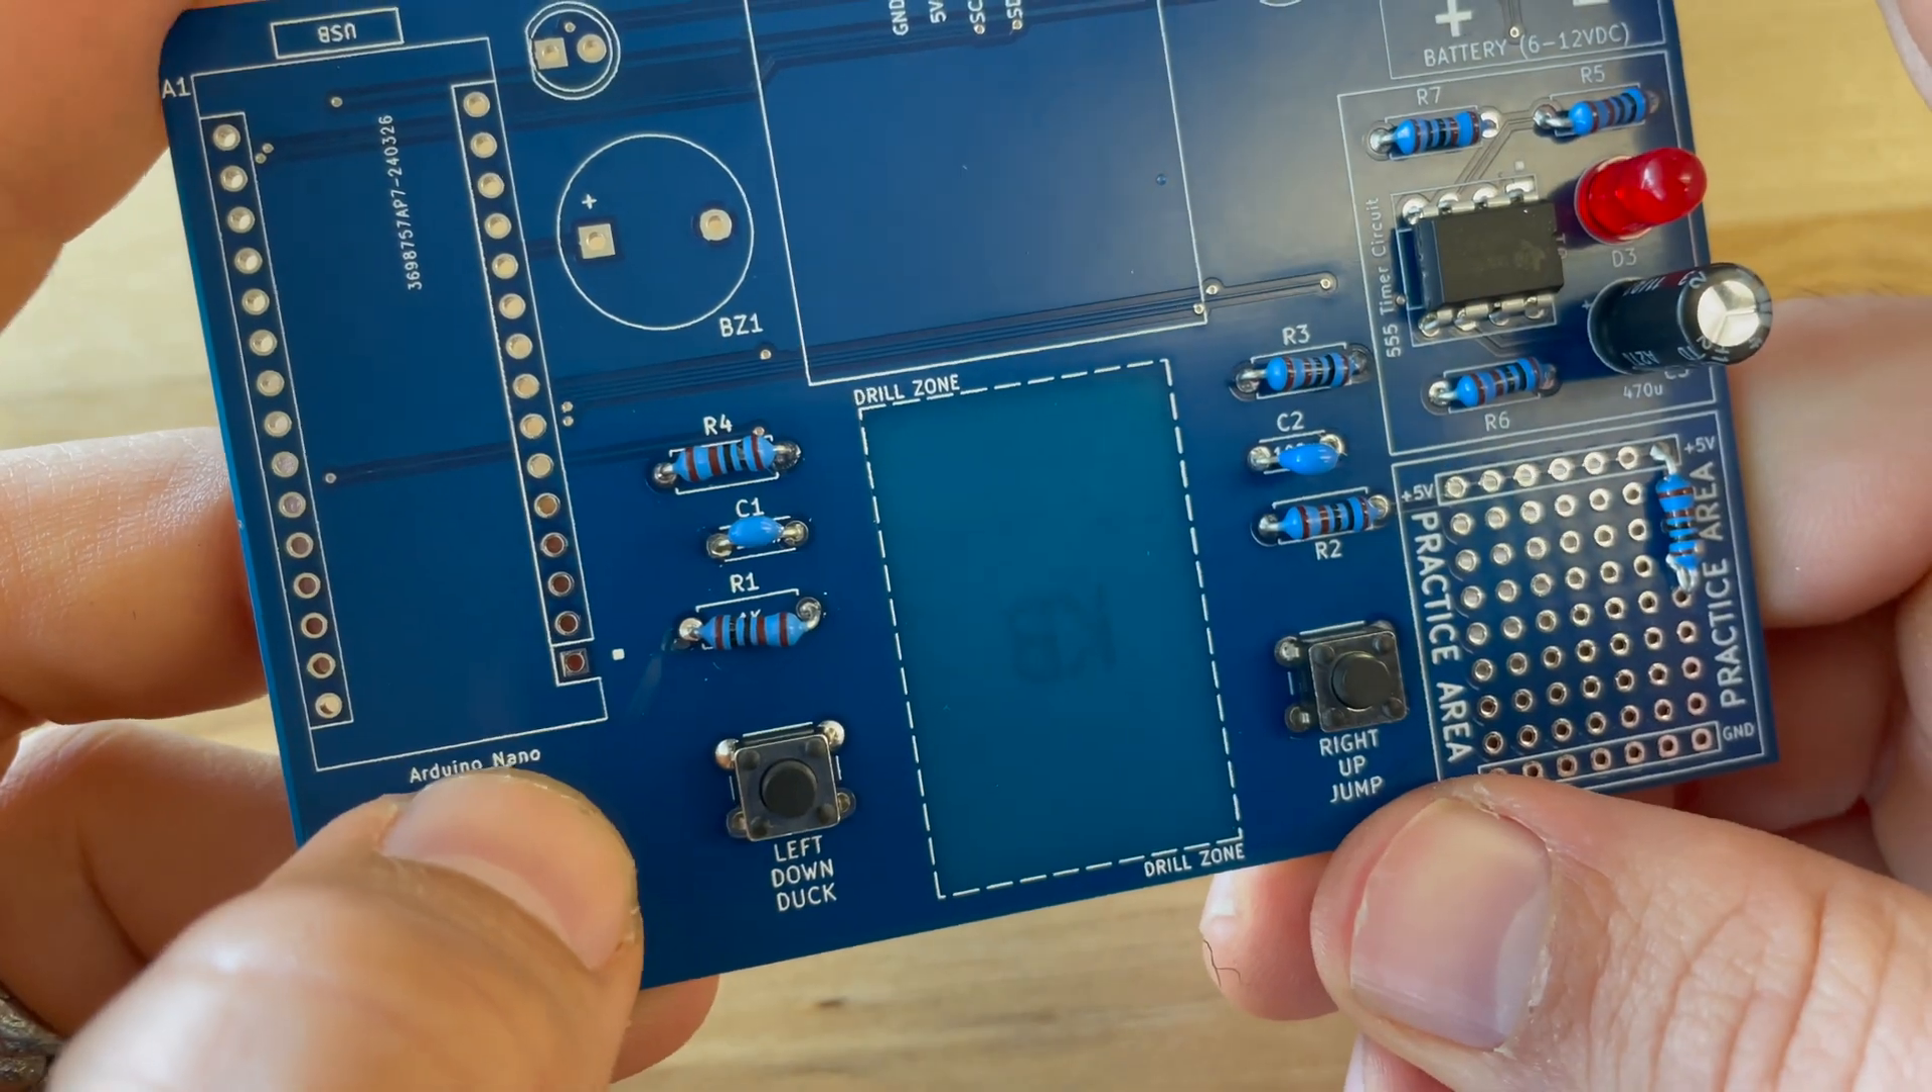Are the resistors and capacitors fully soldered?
Yes.